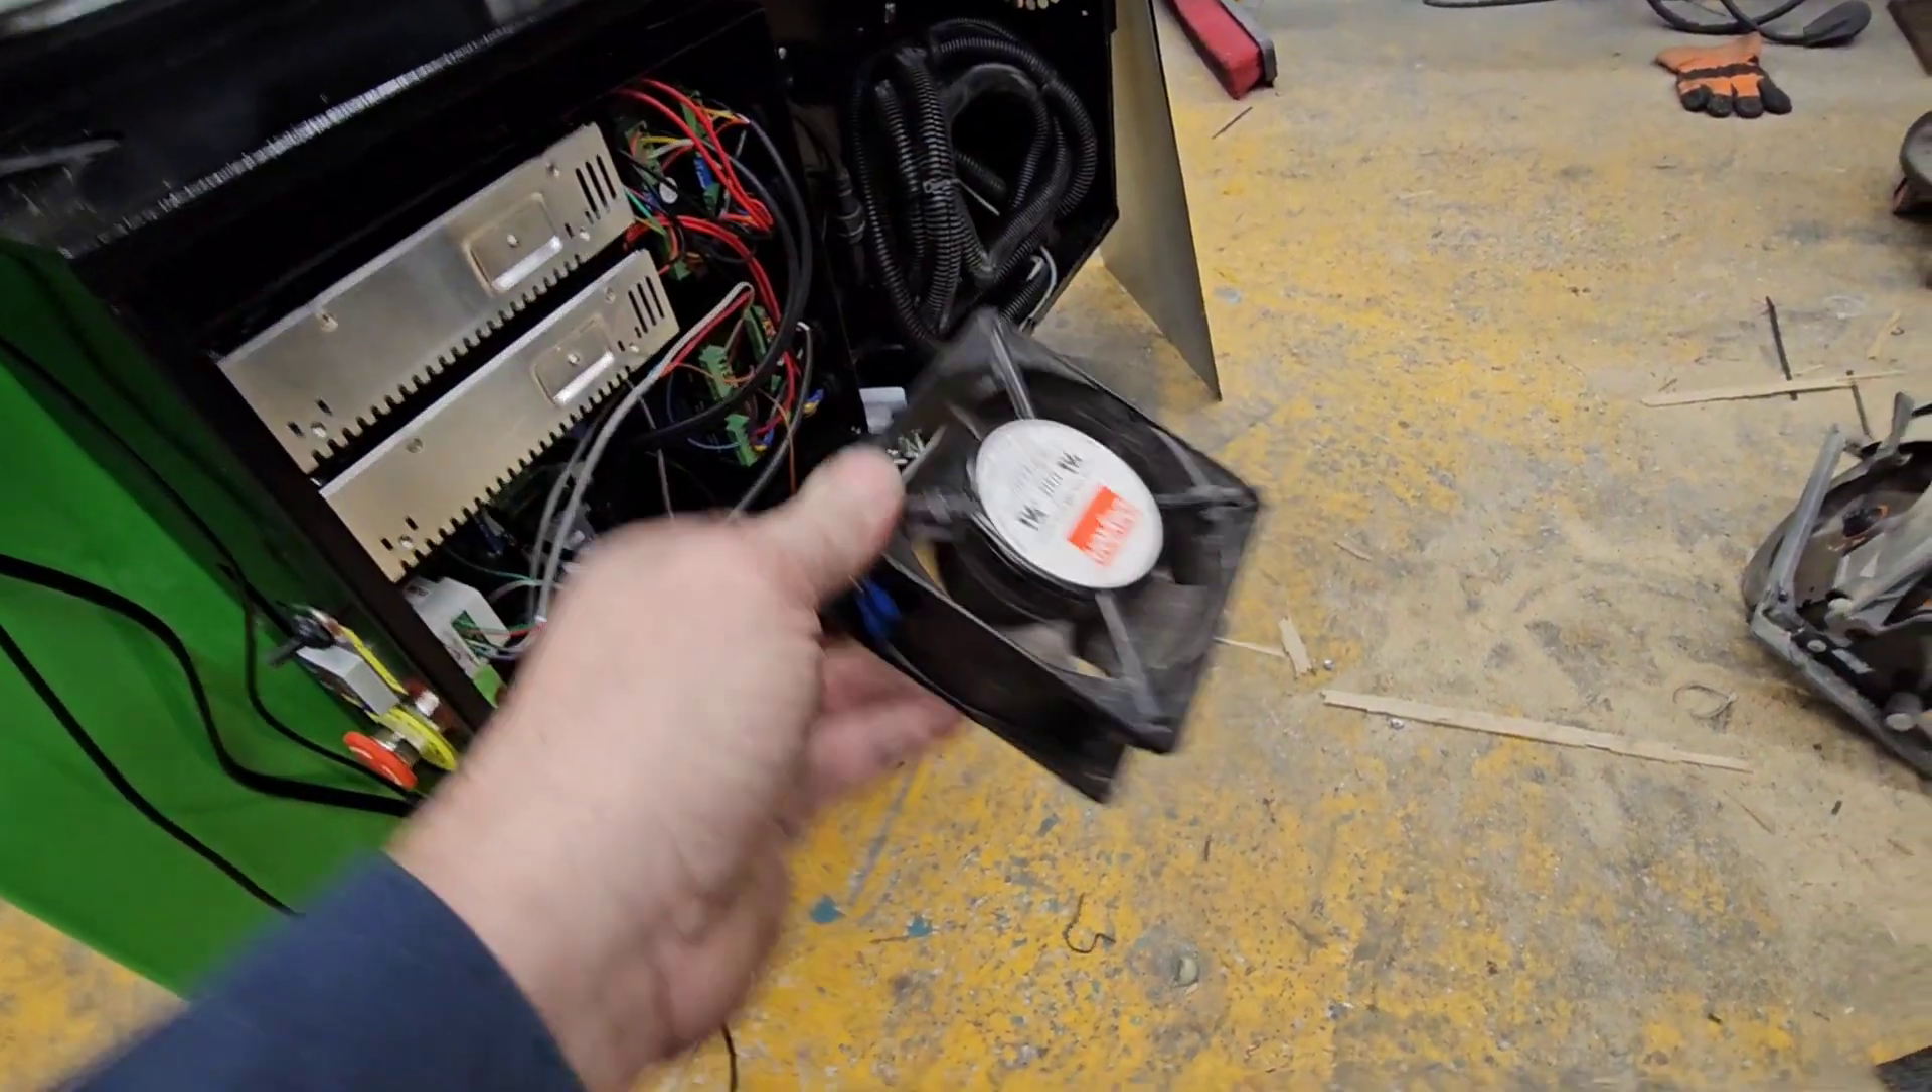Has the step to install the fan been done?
No.